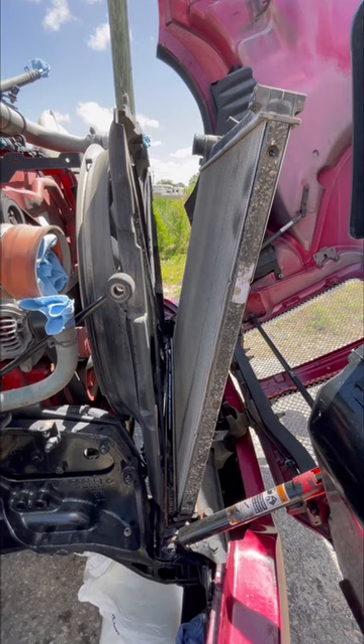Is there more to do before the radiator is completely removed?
Yes.